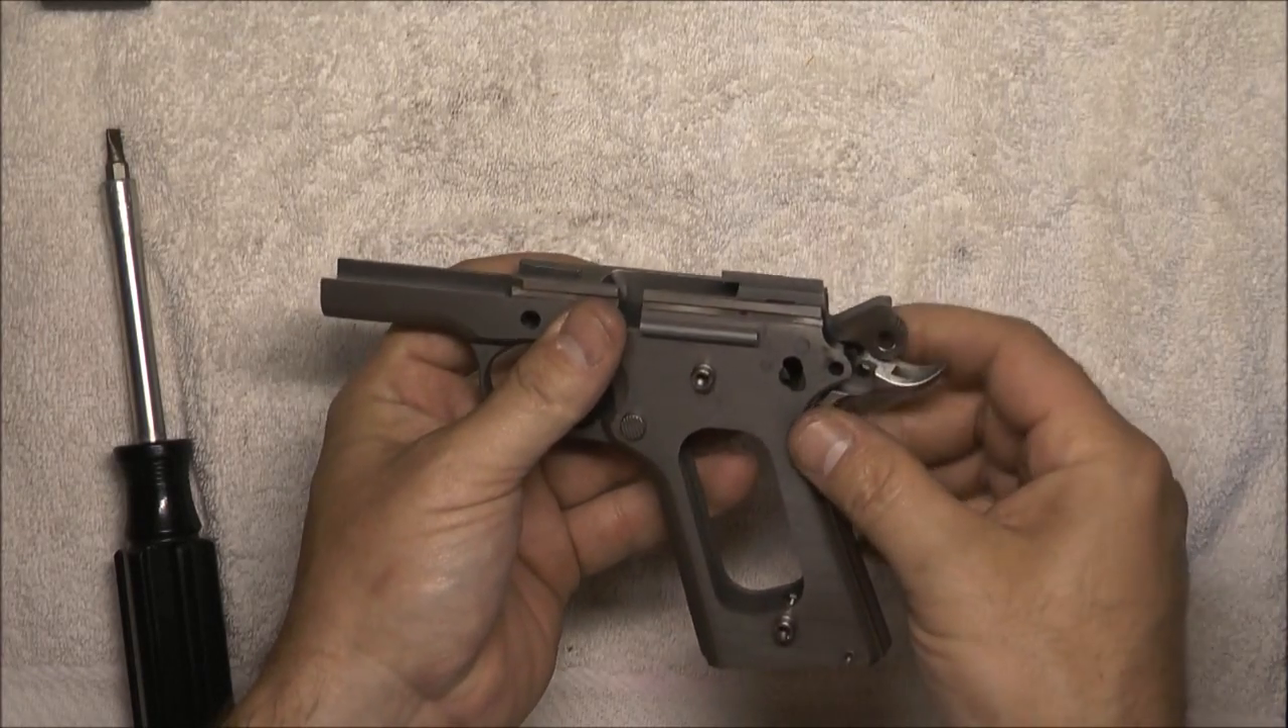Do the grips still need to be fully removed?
No.